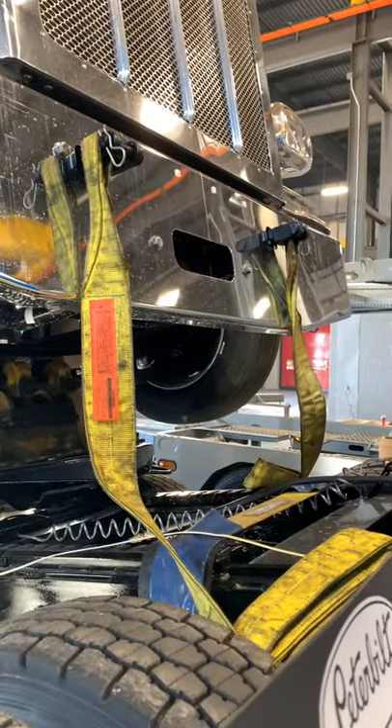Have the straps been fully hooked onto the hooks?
Yes.